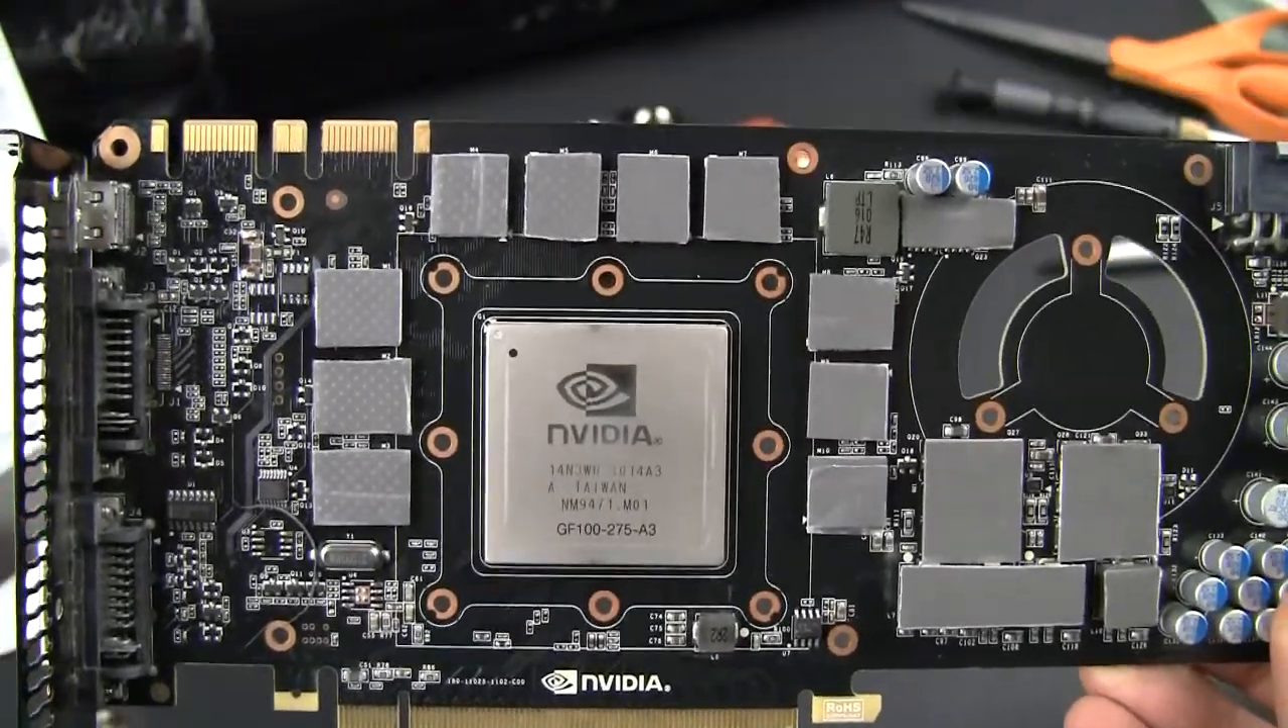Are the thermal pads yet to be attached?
No.